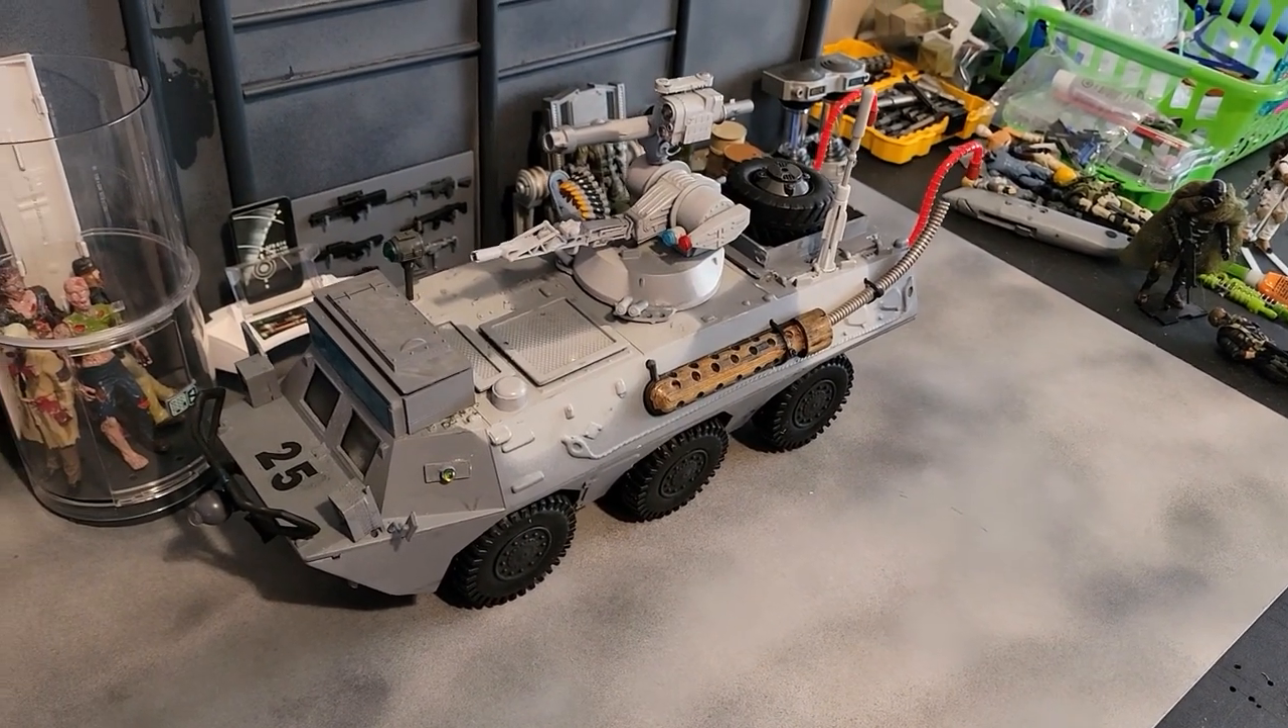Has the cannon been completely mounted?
Yes.